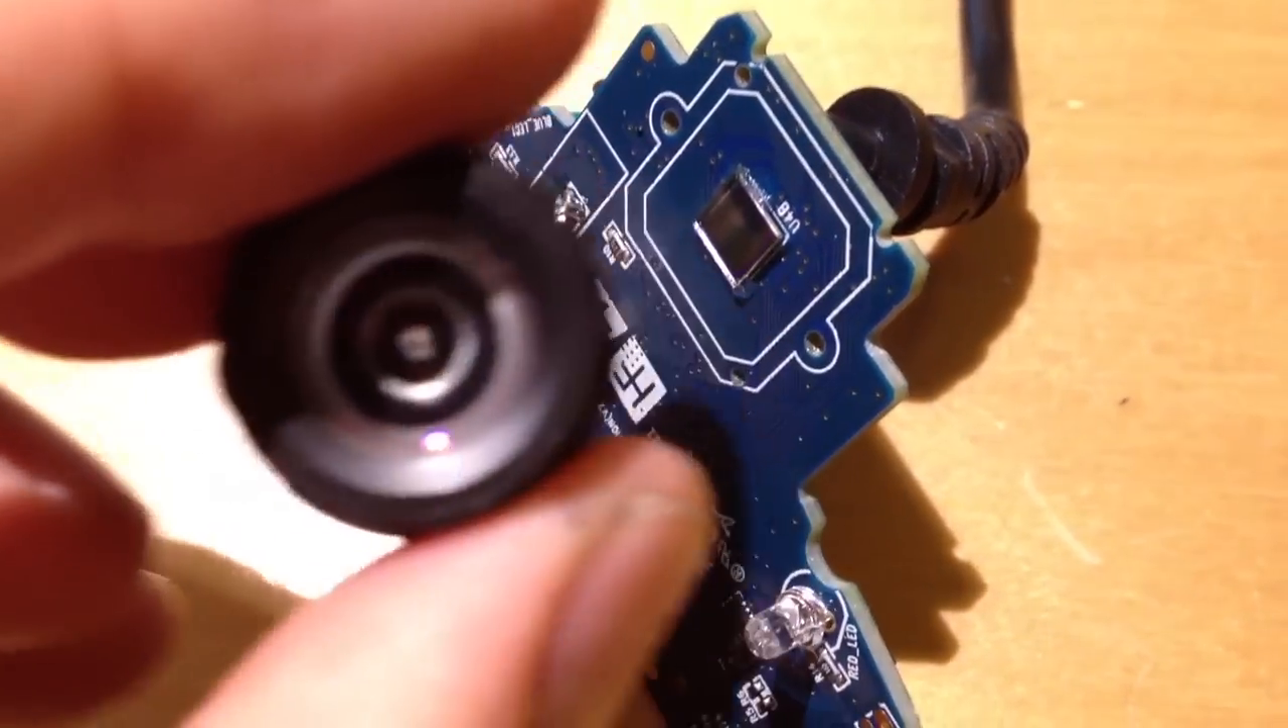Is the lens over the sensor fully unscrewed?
Yes.